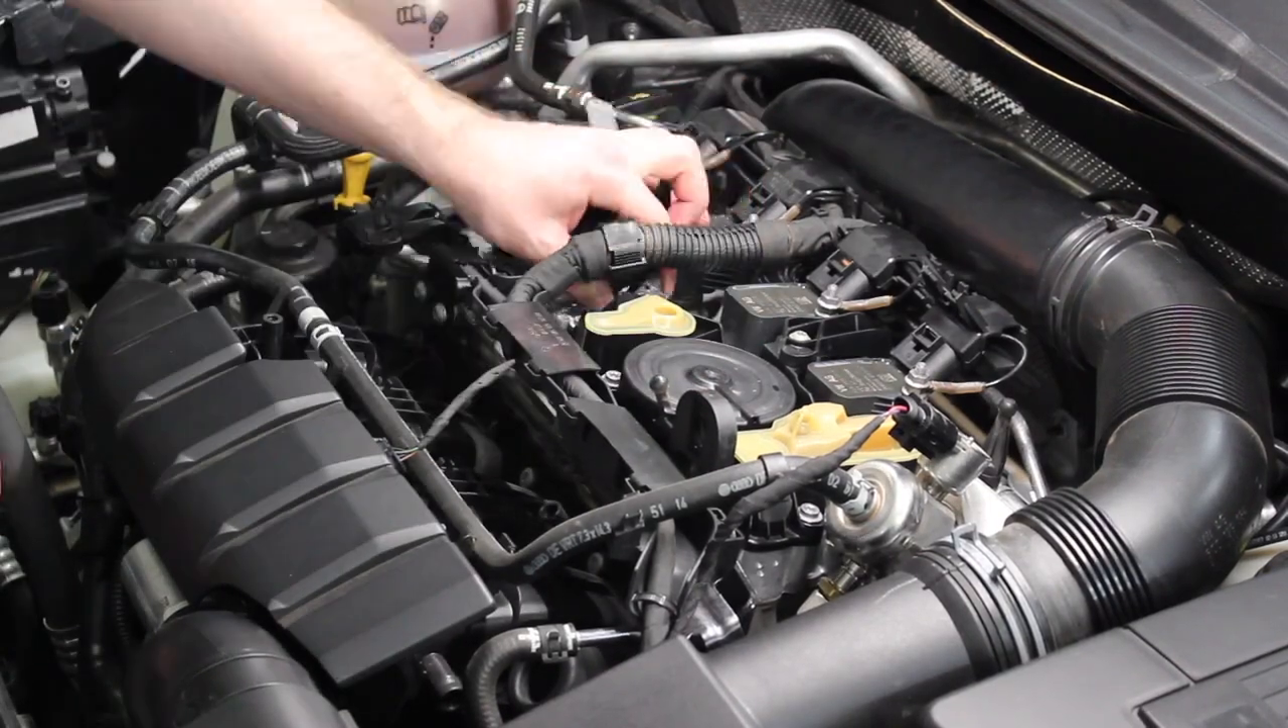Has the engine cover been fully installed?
No.